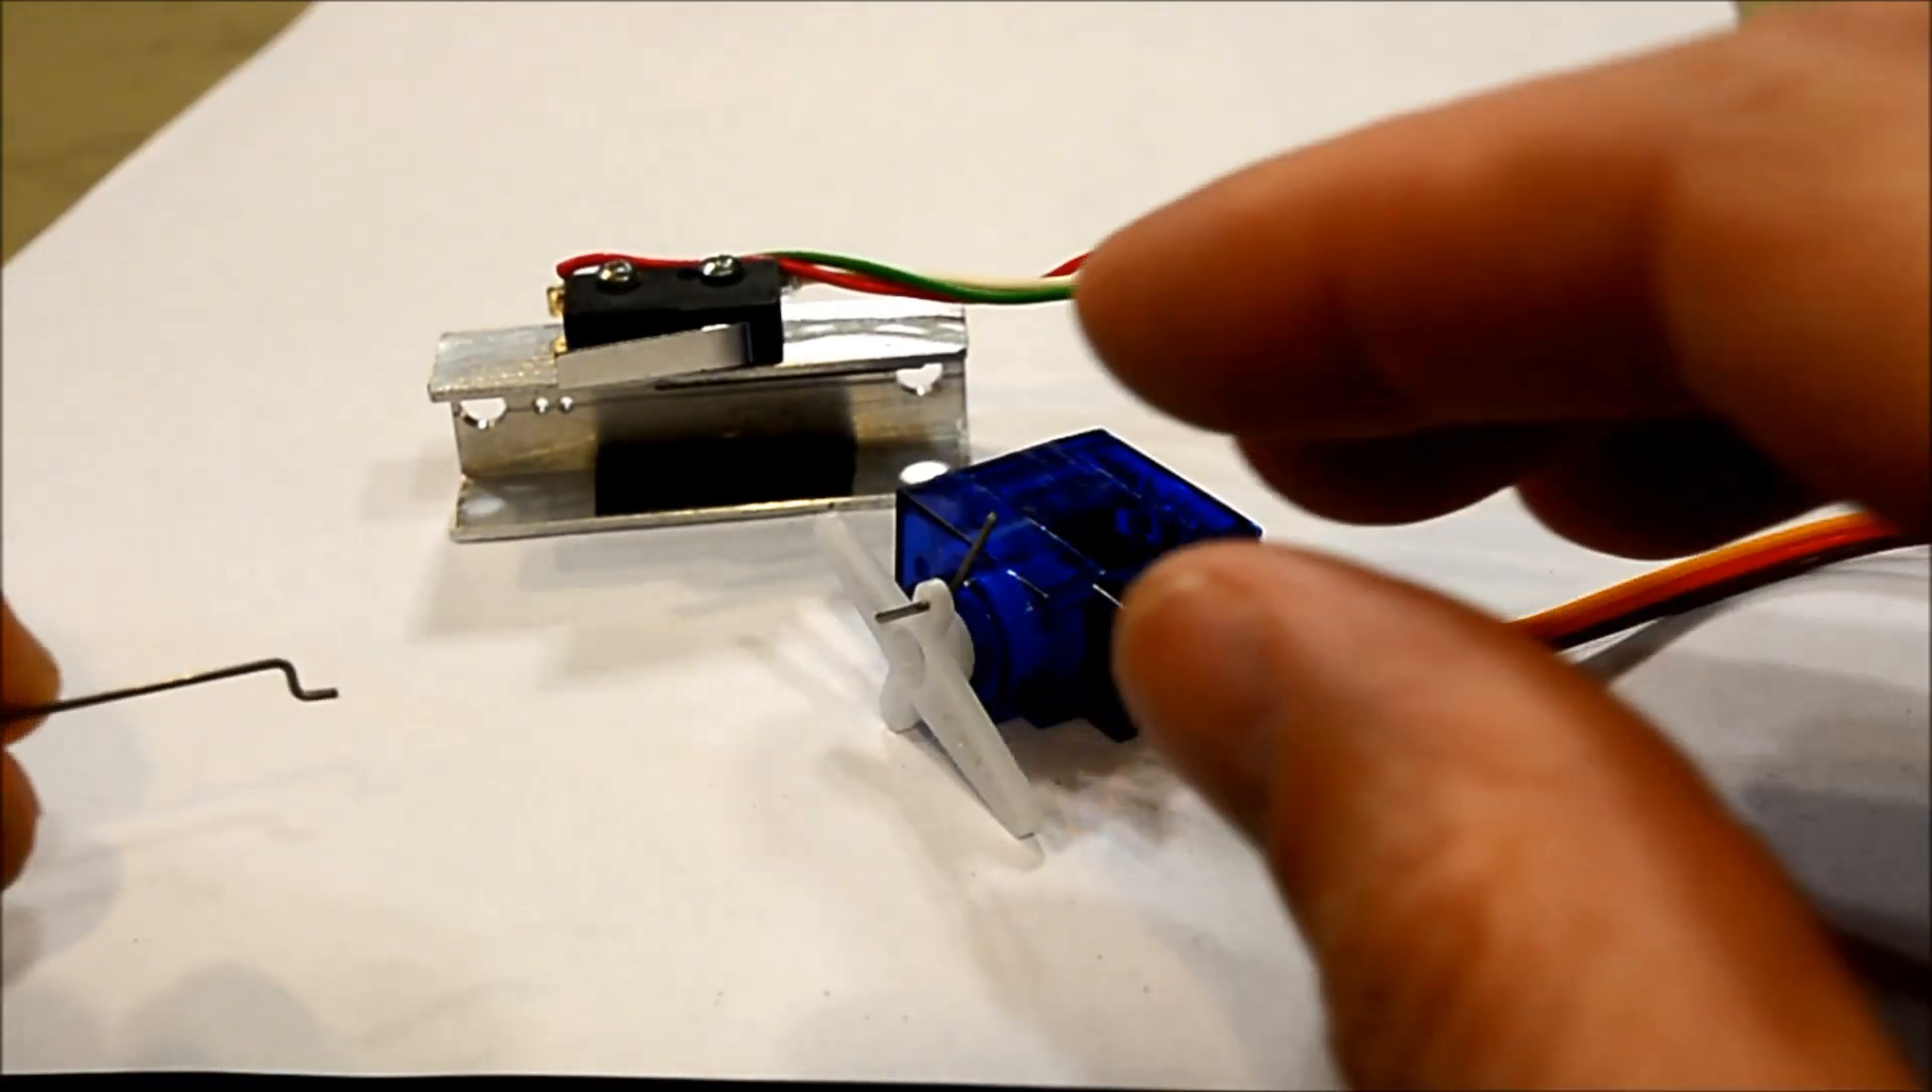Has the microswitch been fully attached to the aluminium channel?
Yes.